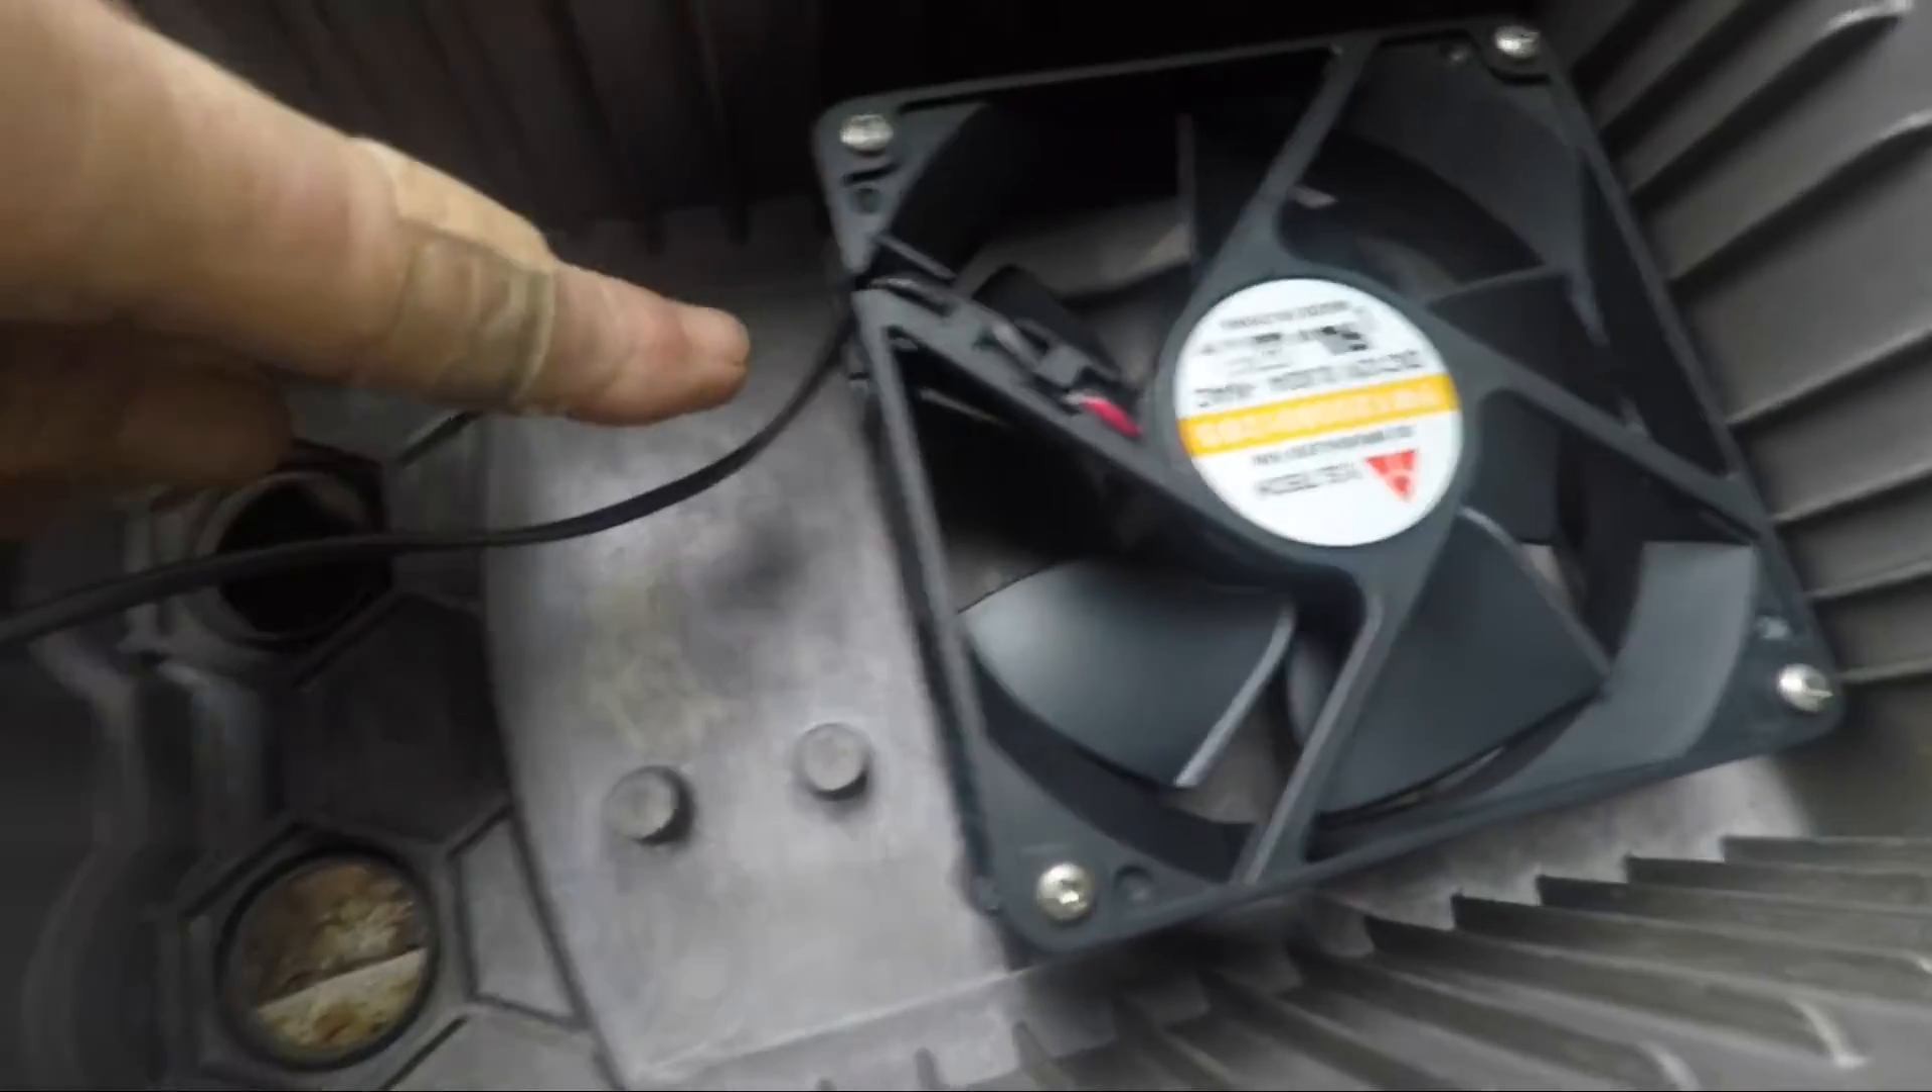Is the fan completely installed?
Yes.